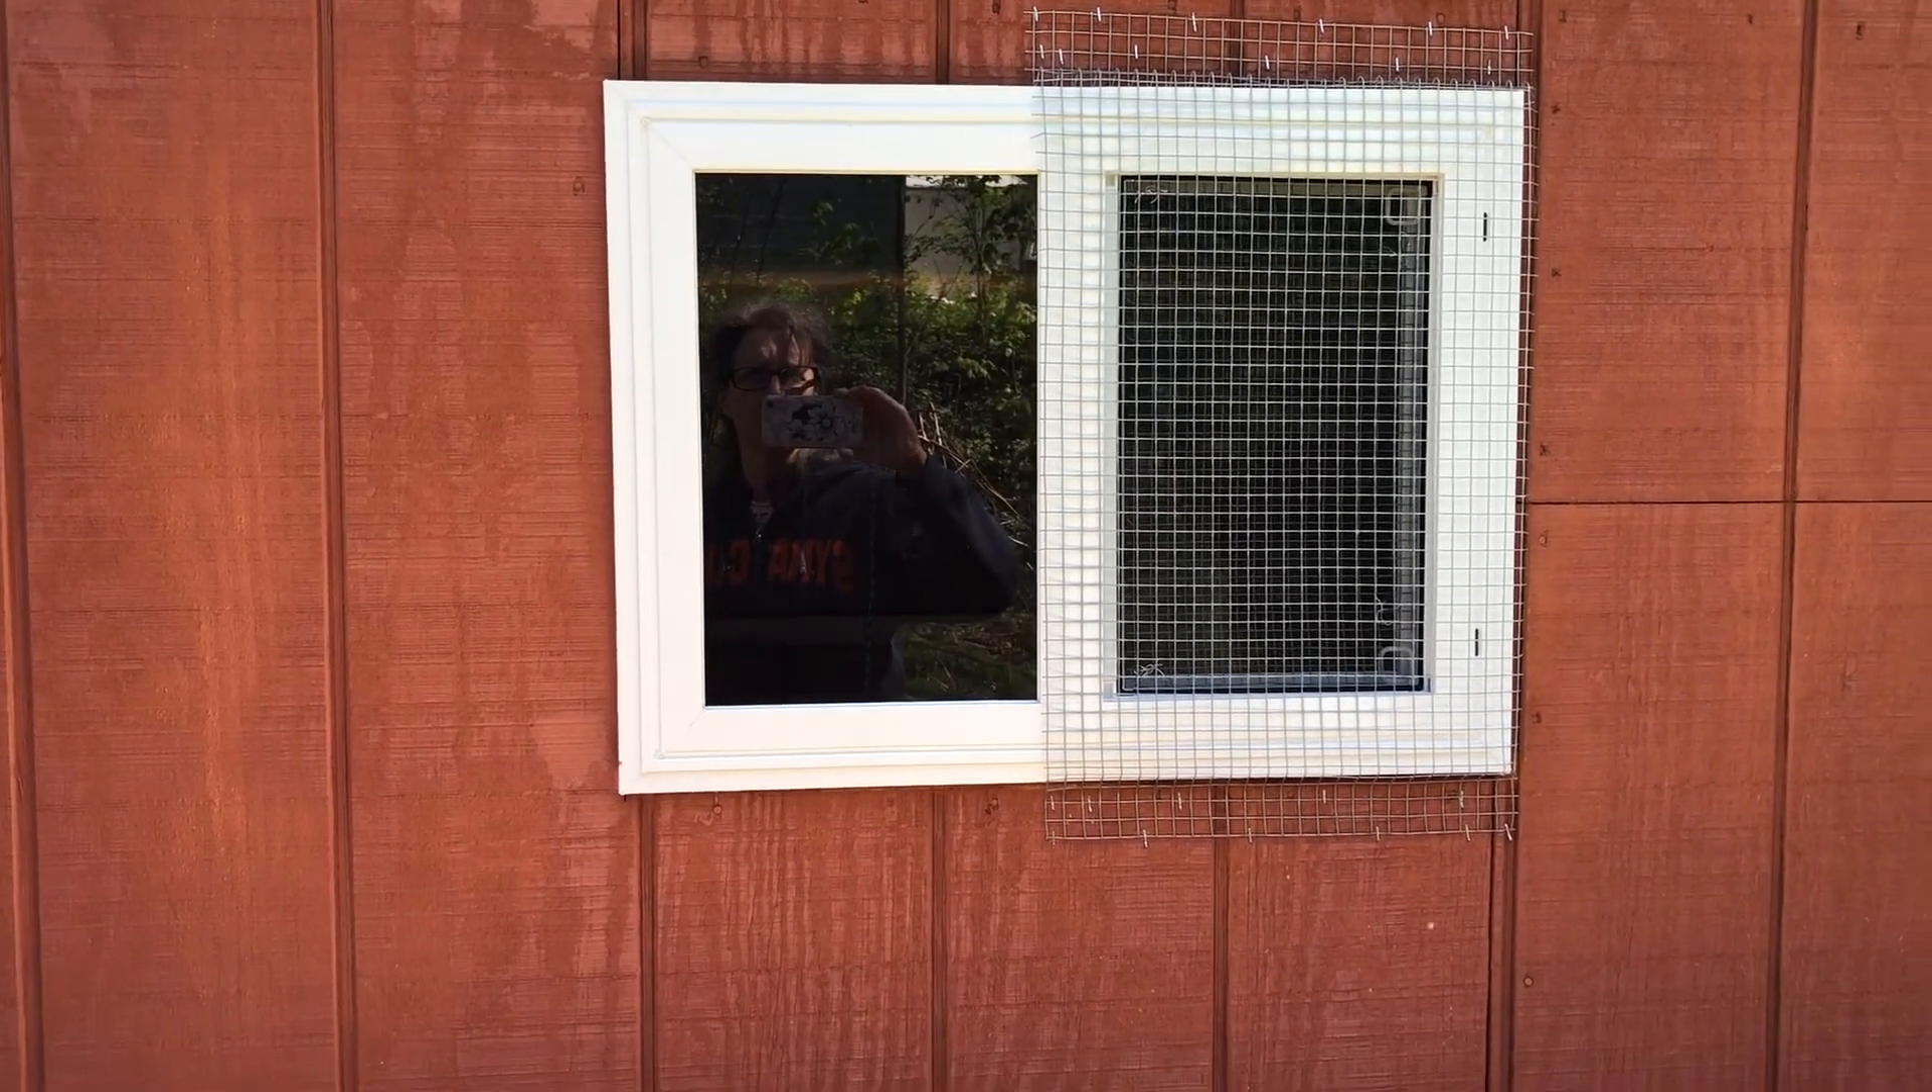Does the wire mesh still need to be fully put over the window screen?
No.